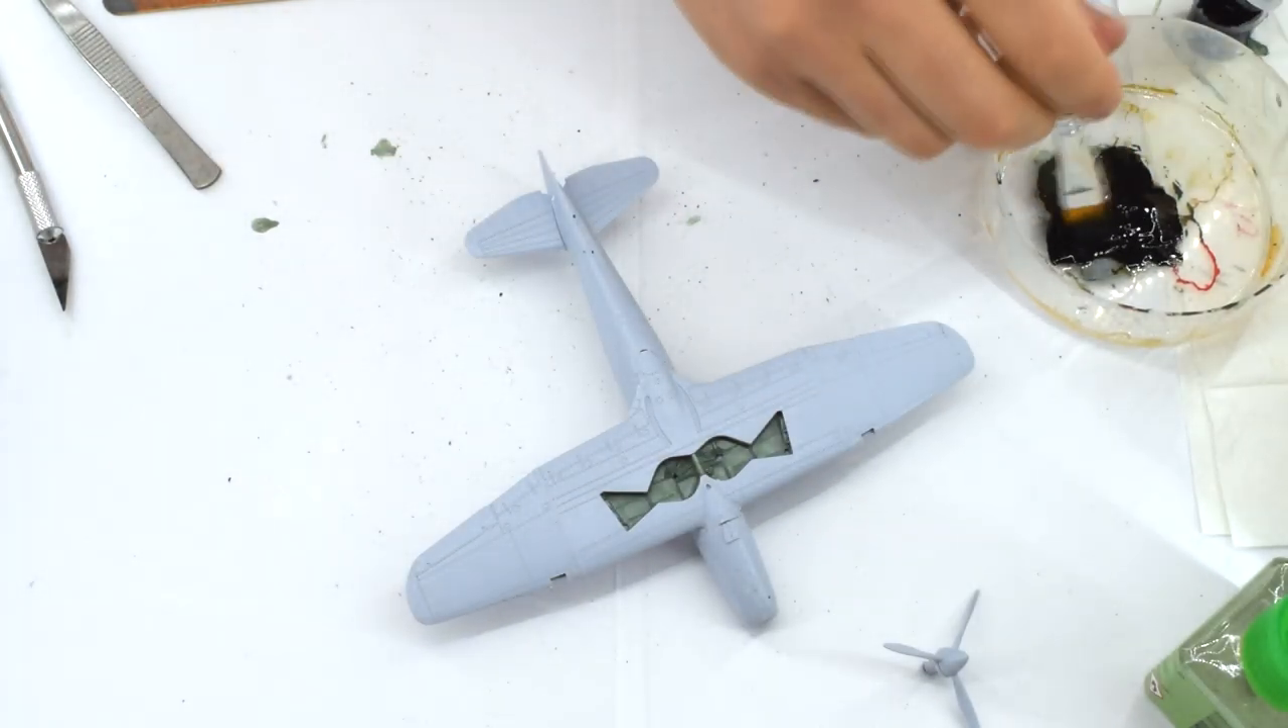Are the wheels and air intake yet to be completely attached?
Yes.